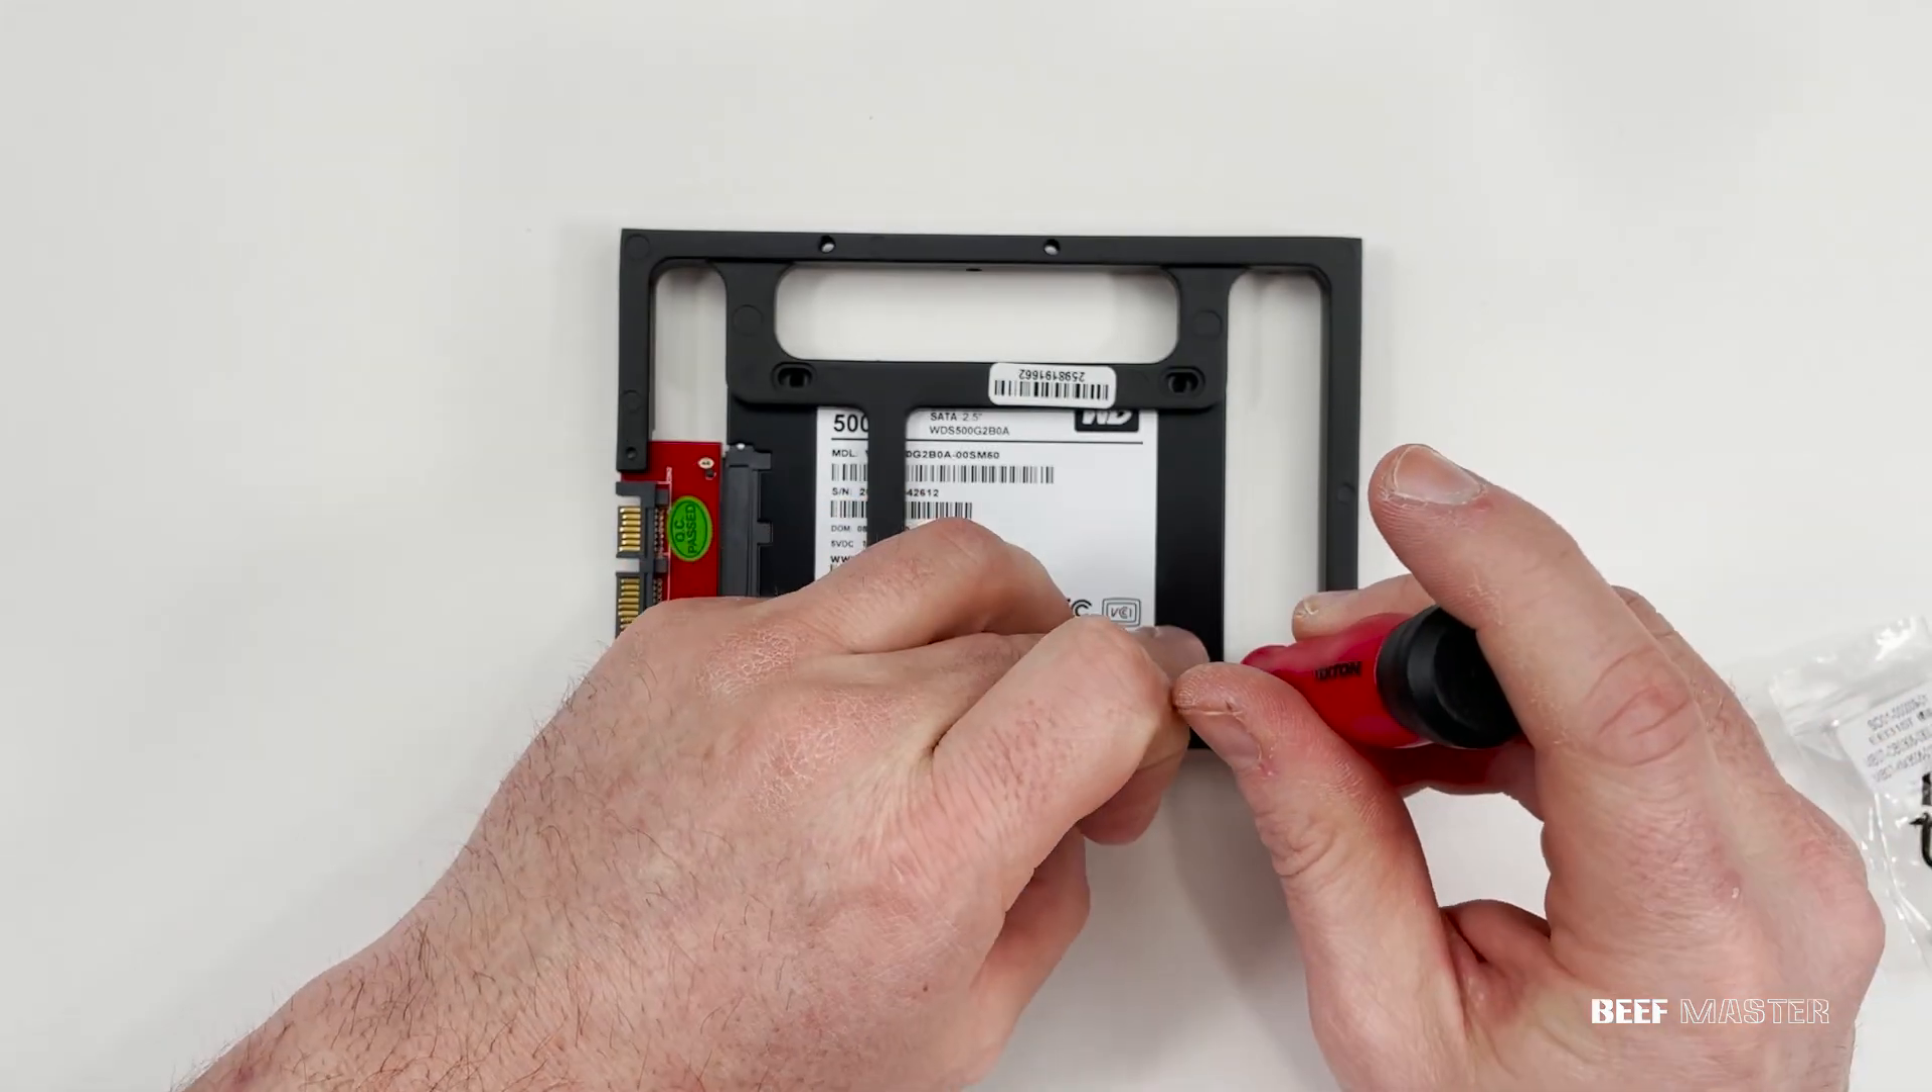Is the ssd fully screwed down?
No.